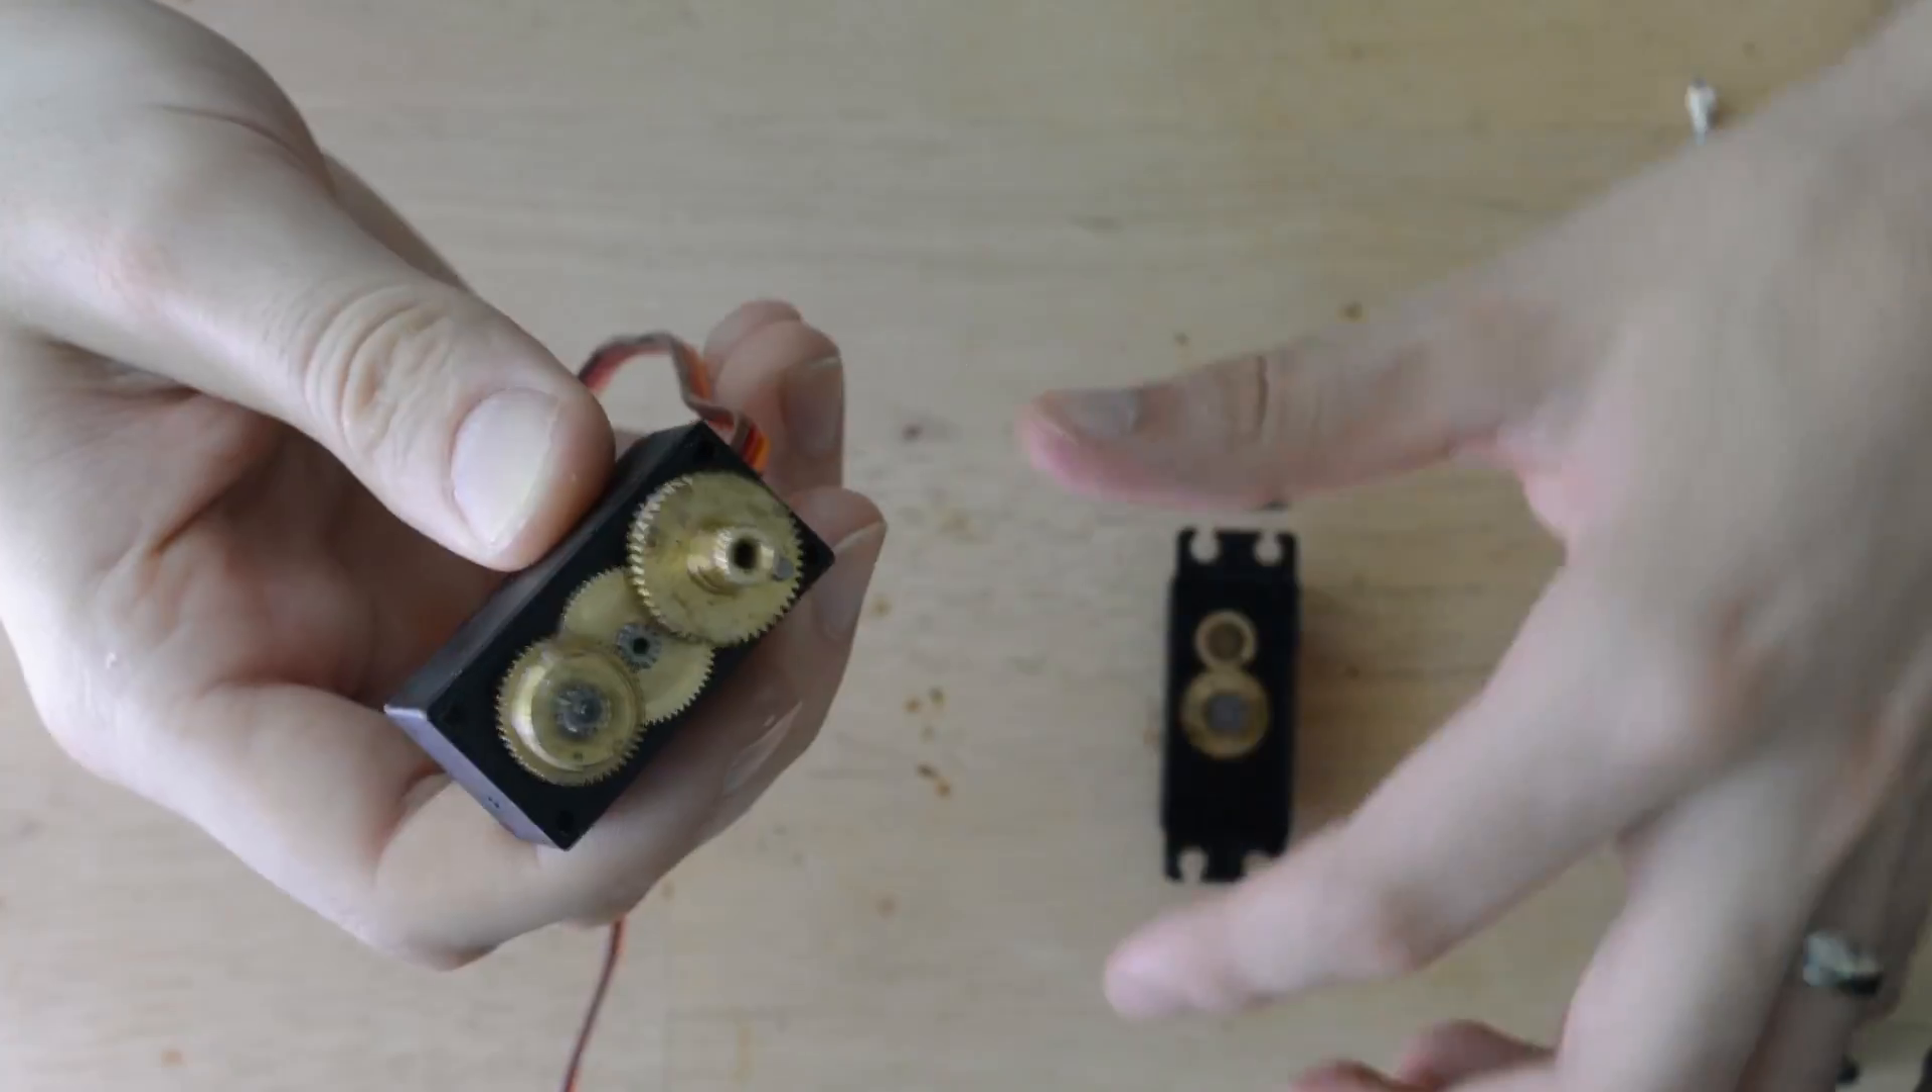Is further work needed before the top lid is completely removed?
No.